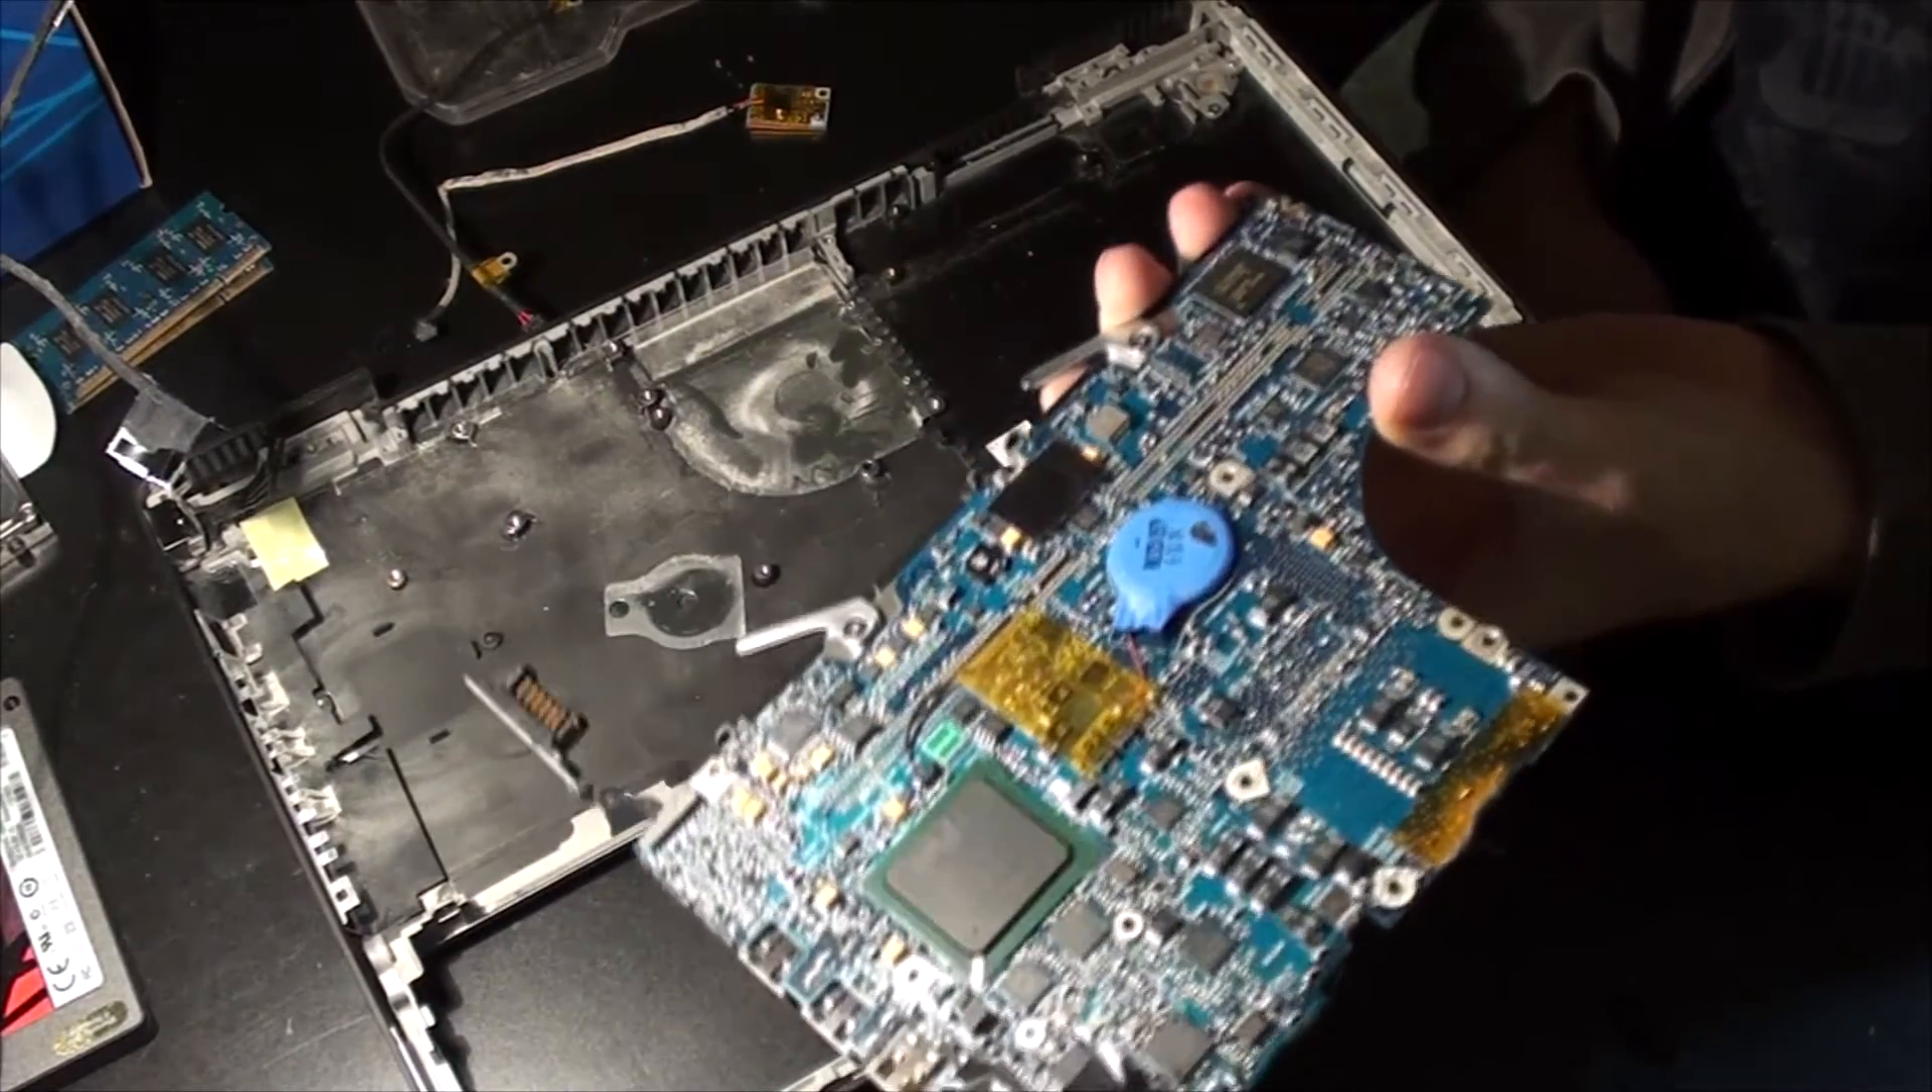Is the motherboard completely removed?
Yes.